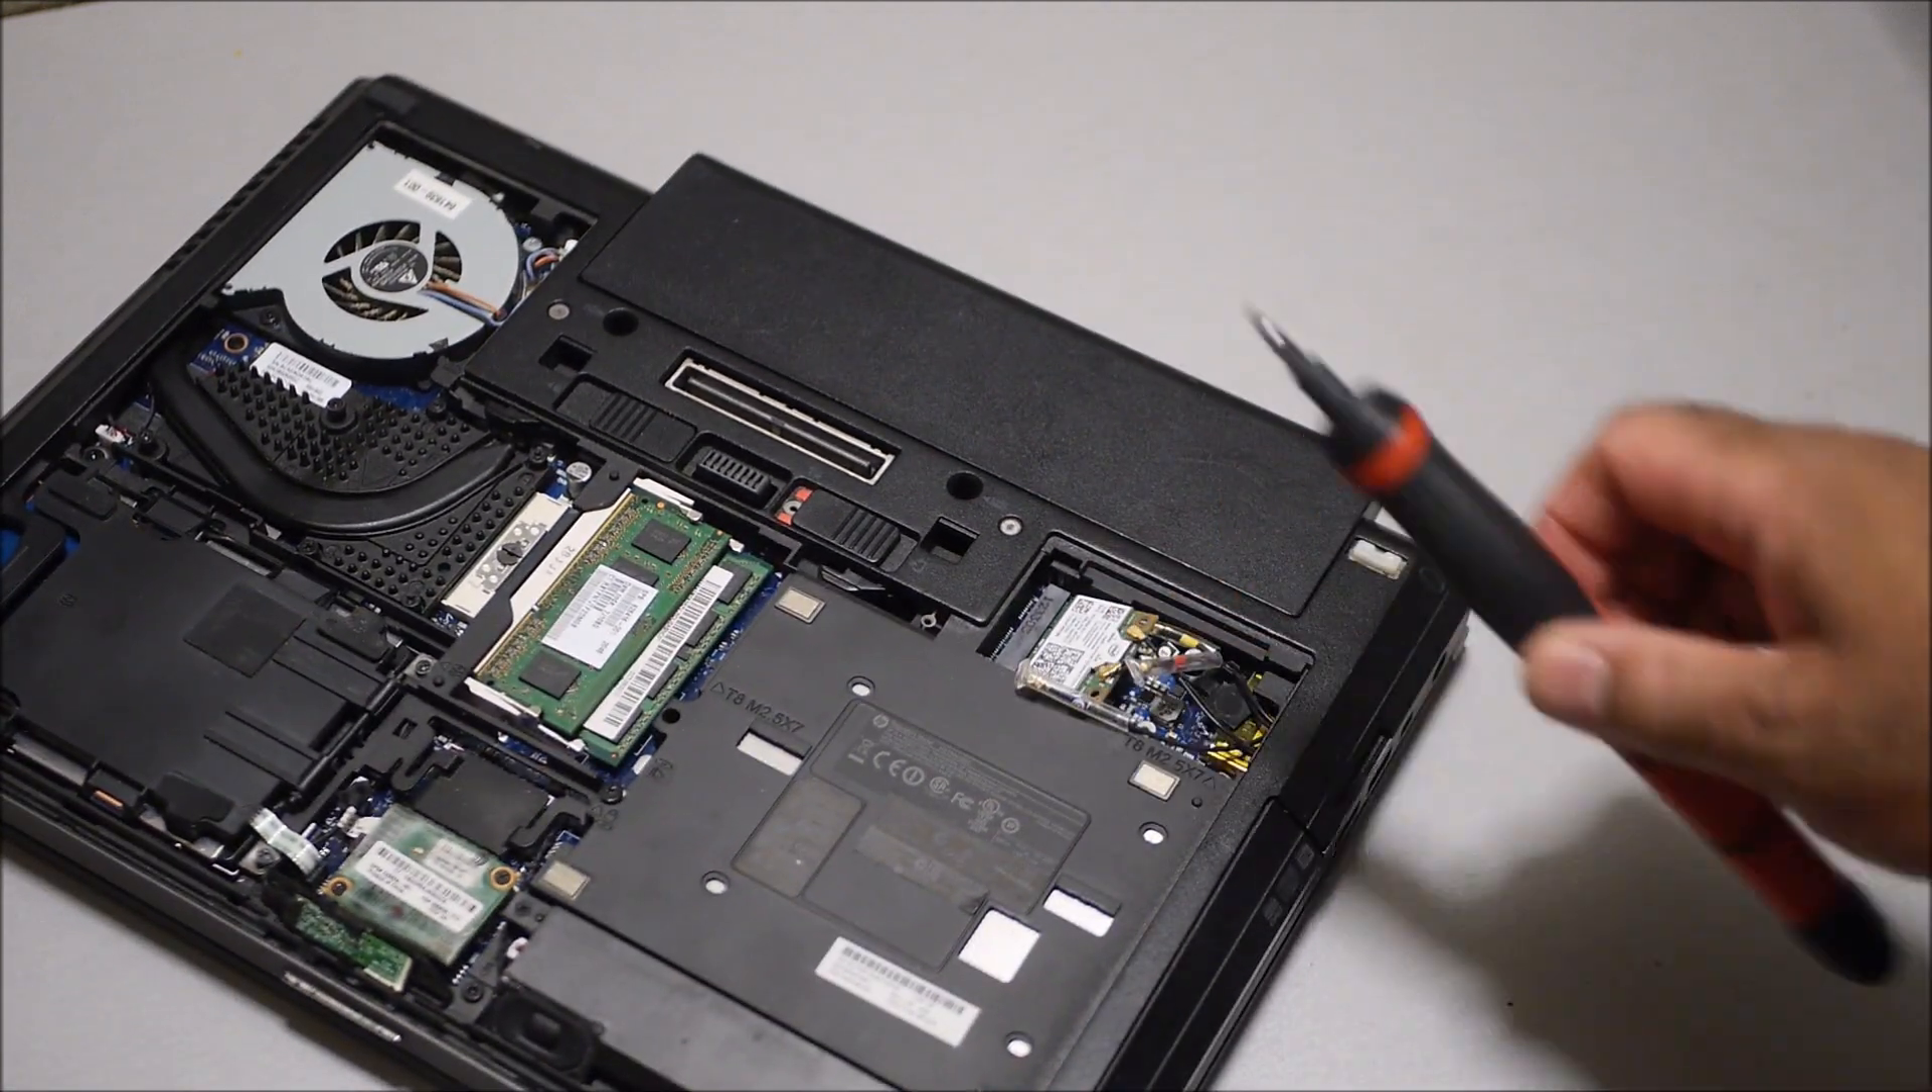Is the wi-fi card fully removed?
No.